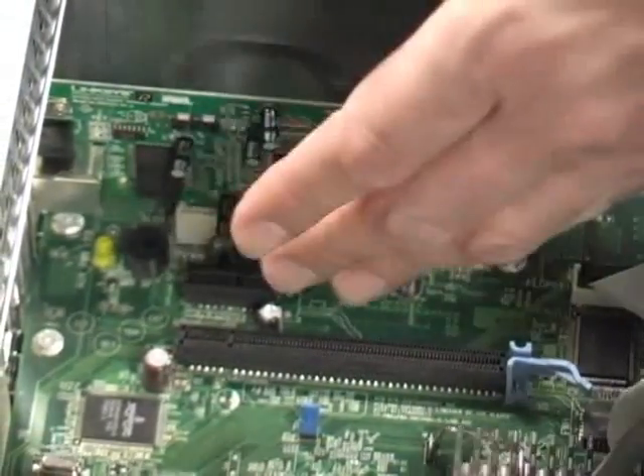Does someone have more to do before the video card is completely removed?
No.